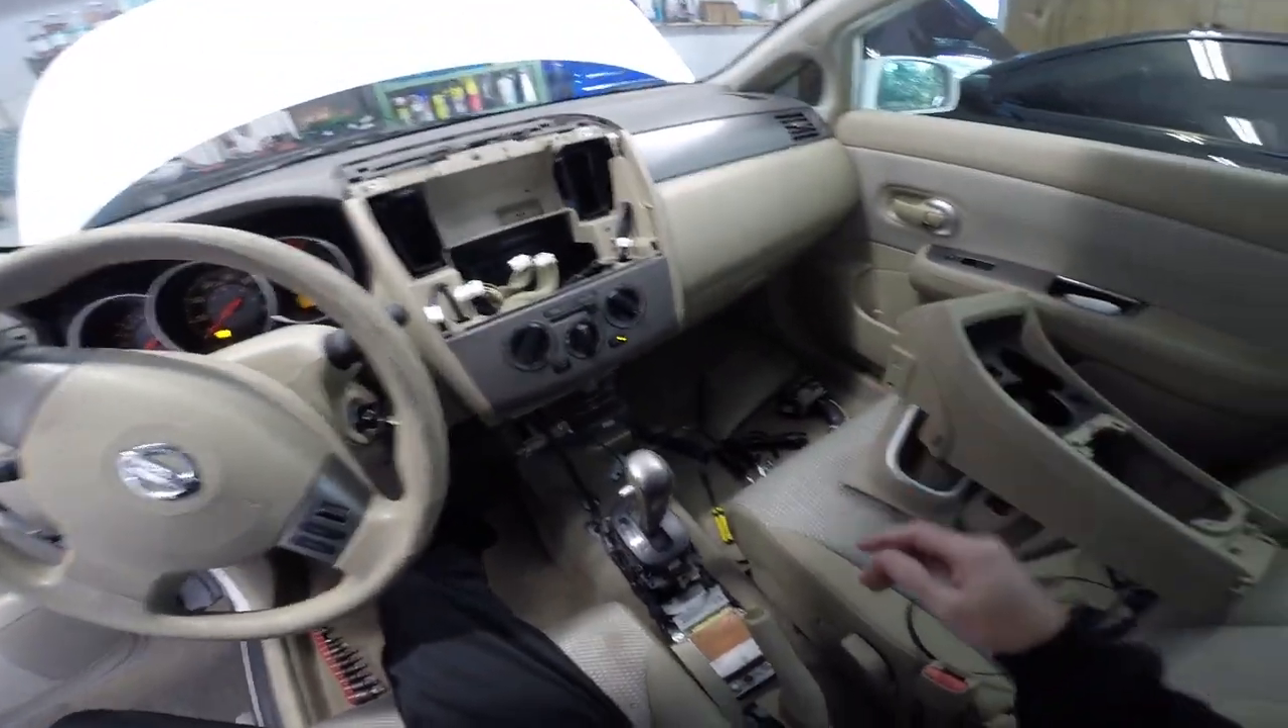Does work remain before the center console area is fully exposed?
No.